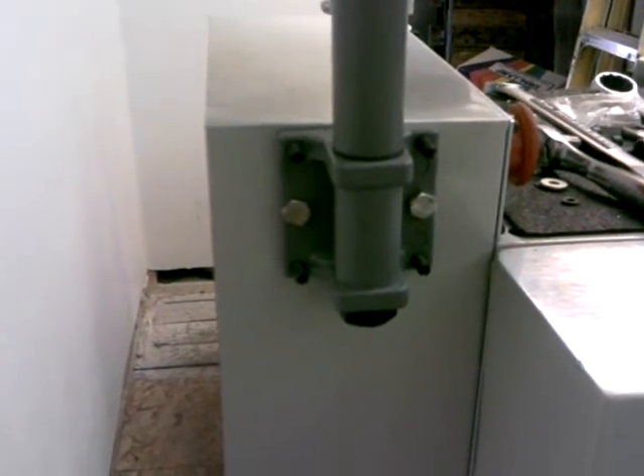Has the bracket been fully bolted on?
Yes.